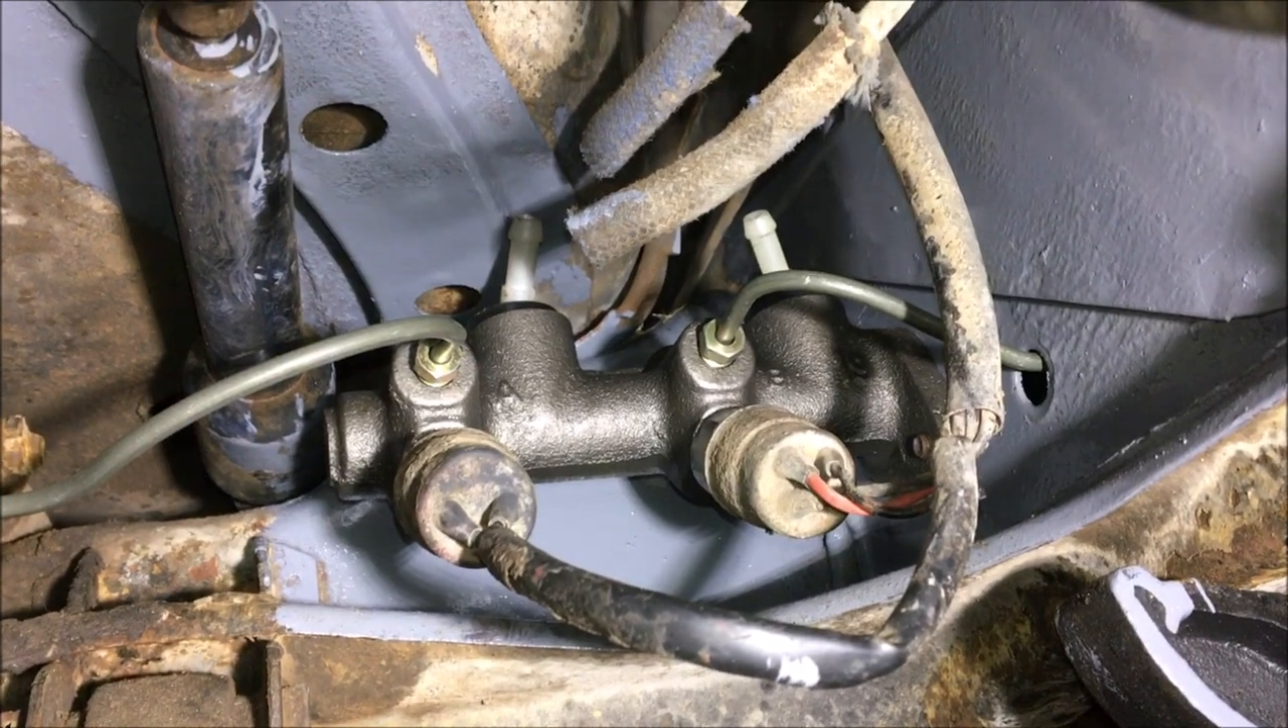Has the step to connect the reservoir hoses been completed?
No.